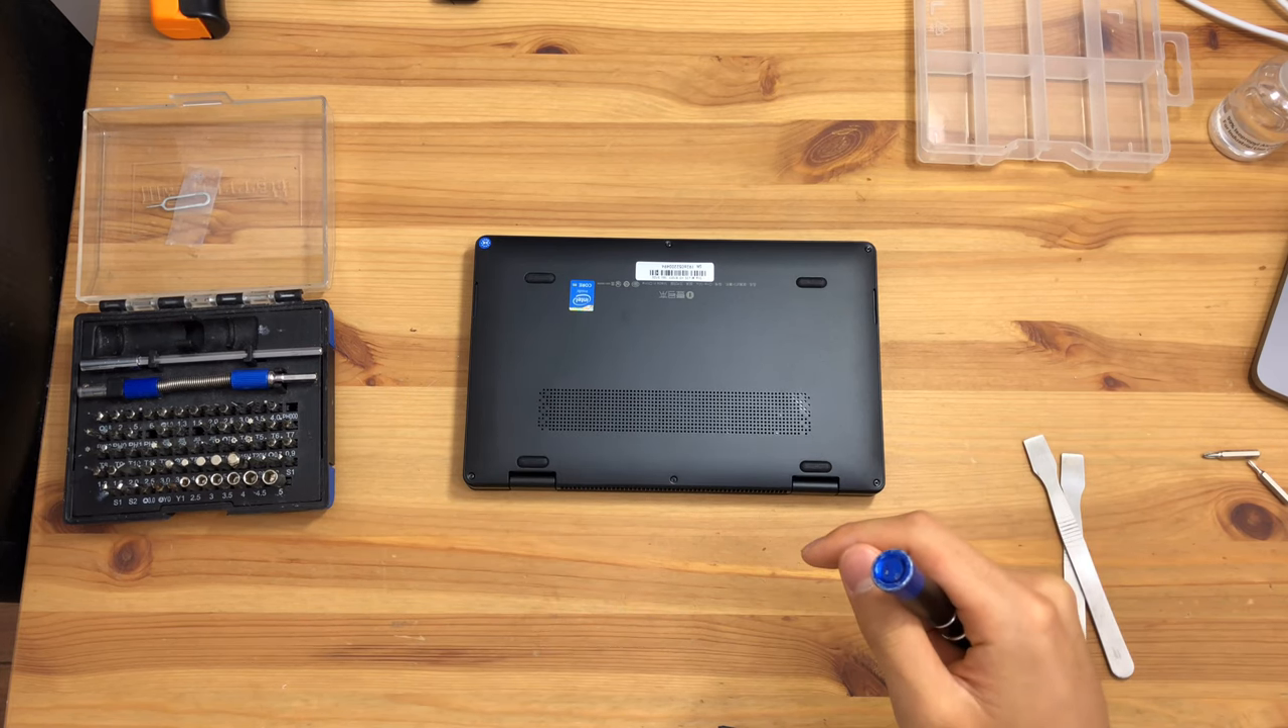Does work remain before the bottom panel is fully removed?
Yes.